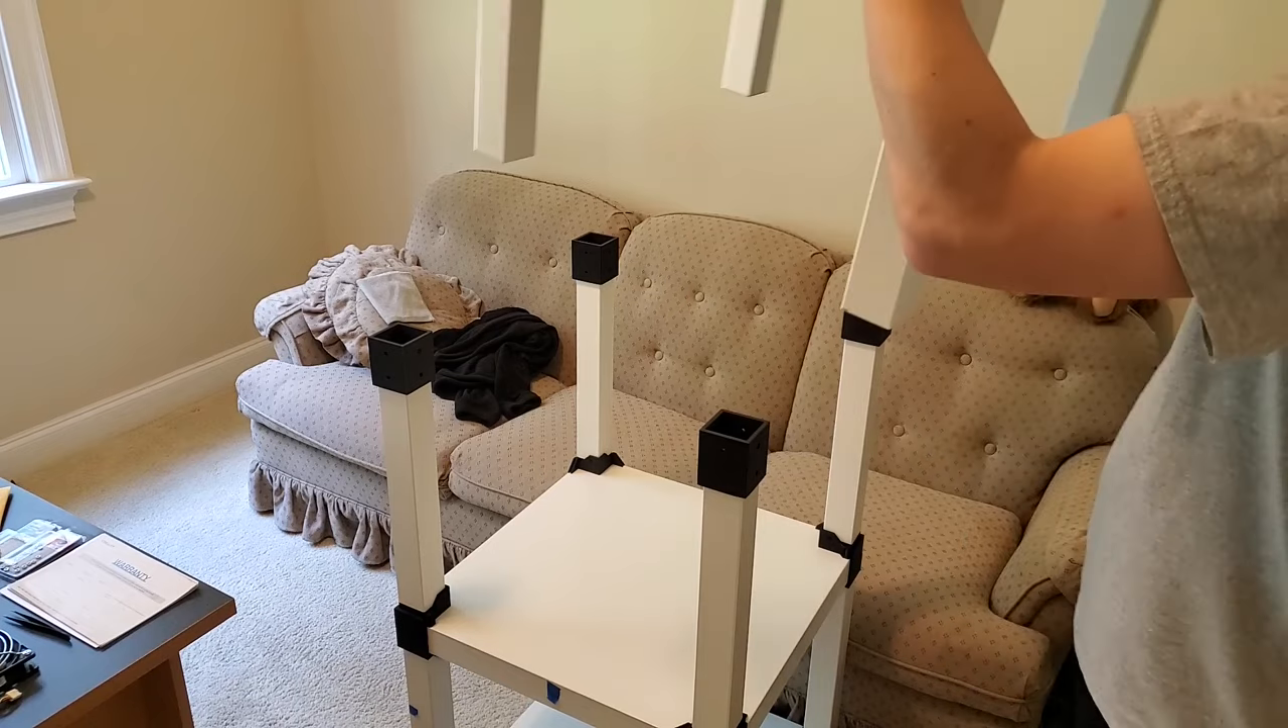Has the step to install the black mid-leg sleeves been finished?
Yes.